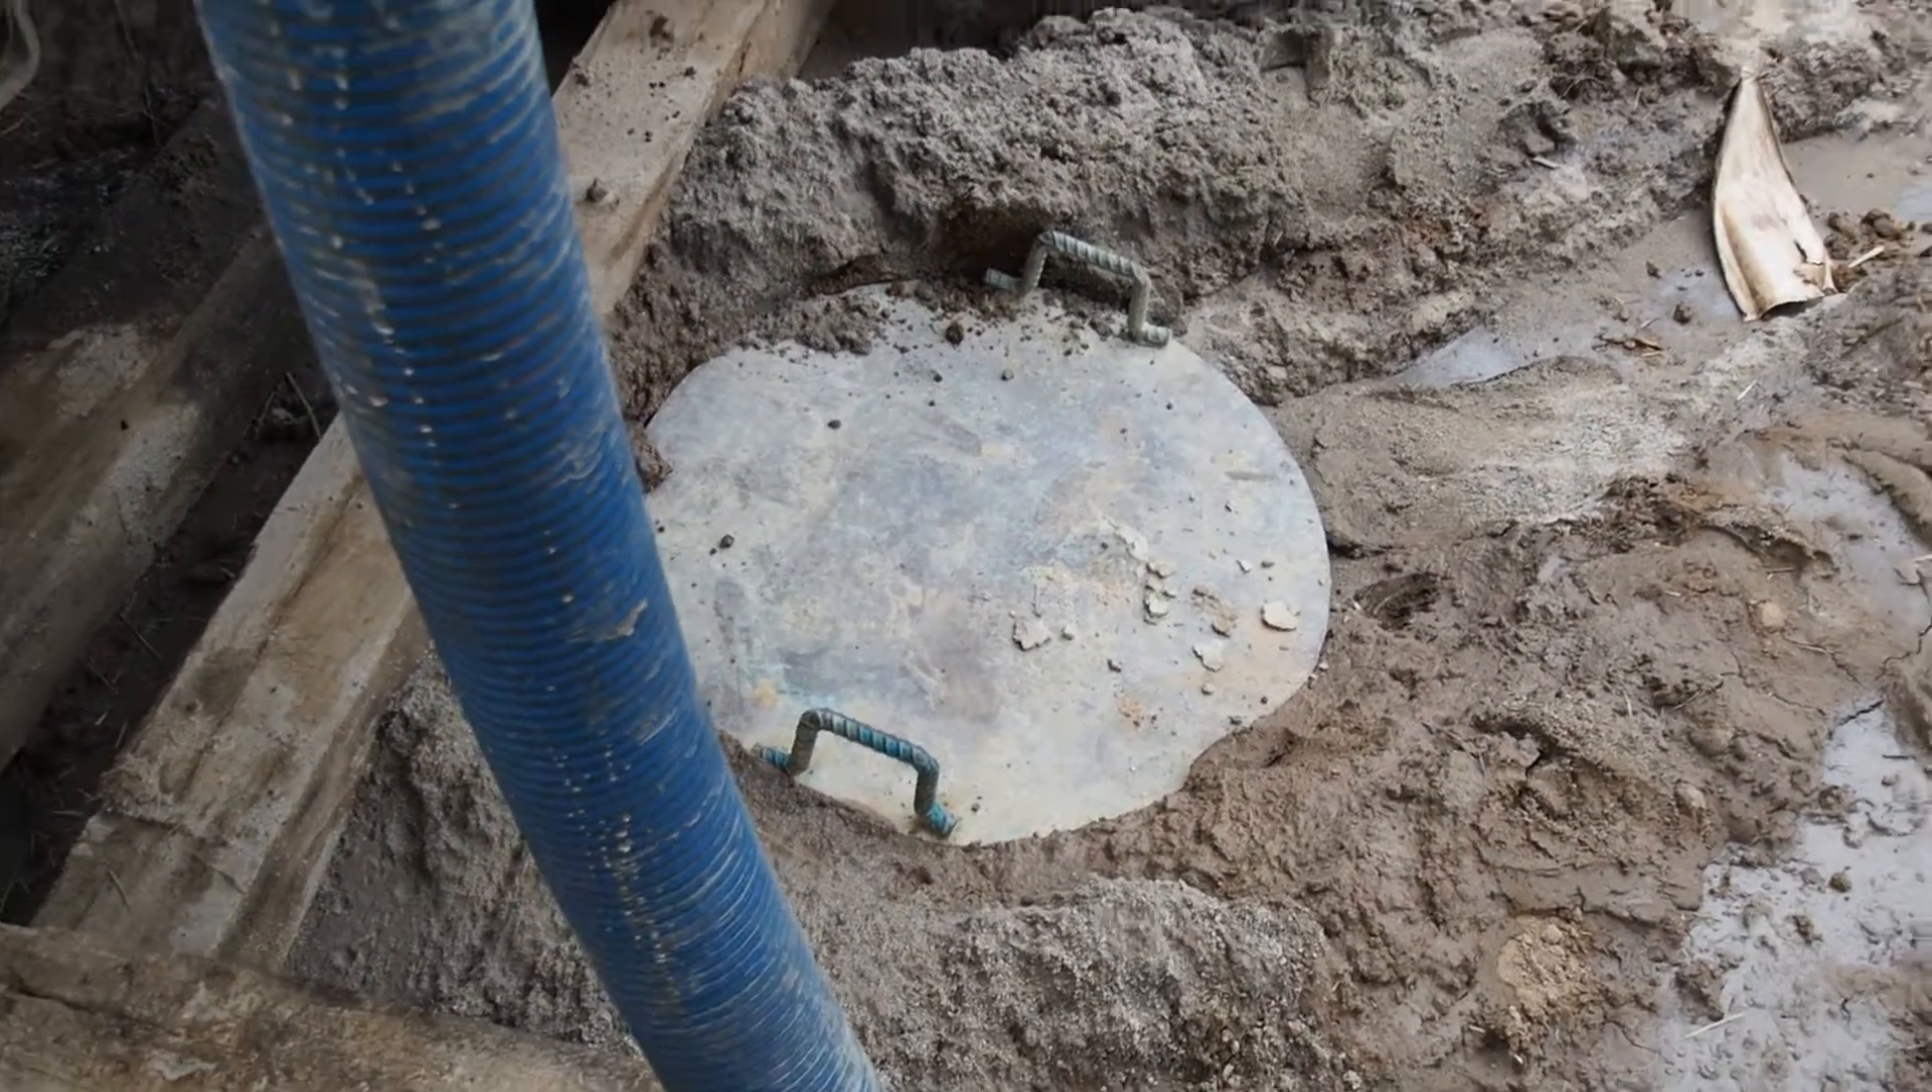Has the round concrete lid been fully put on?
Yes.